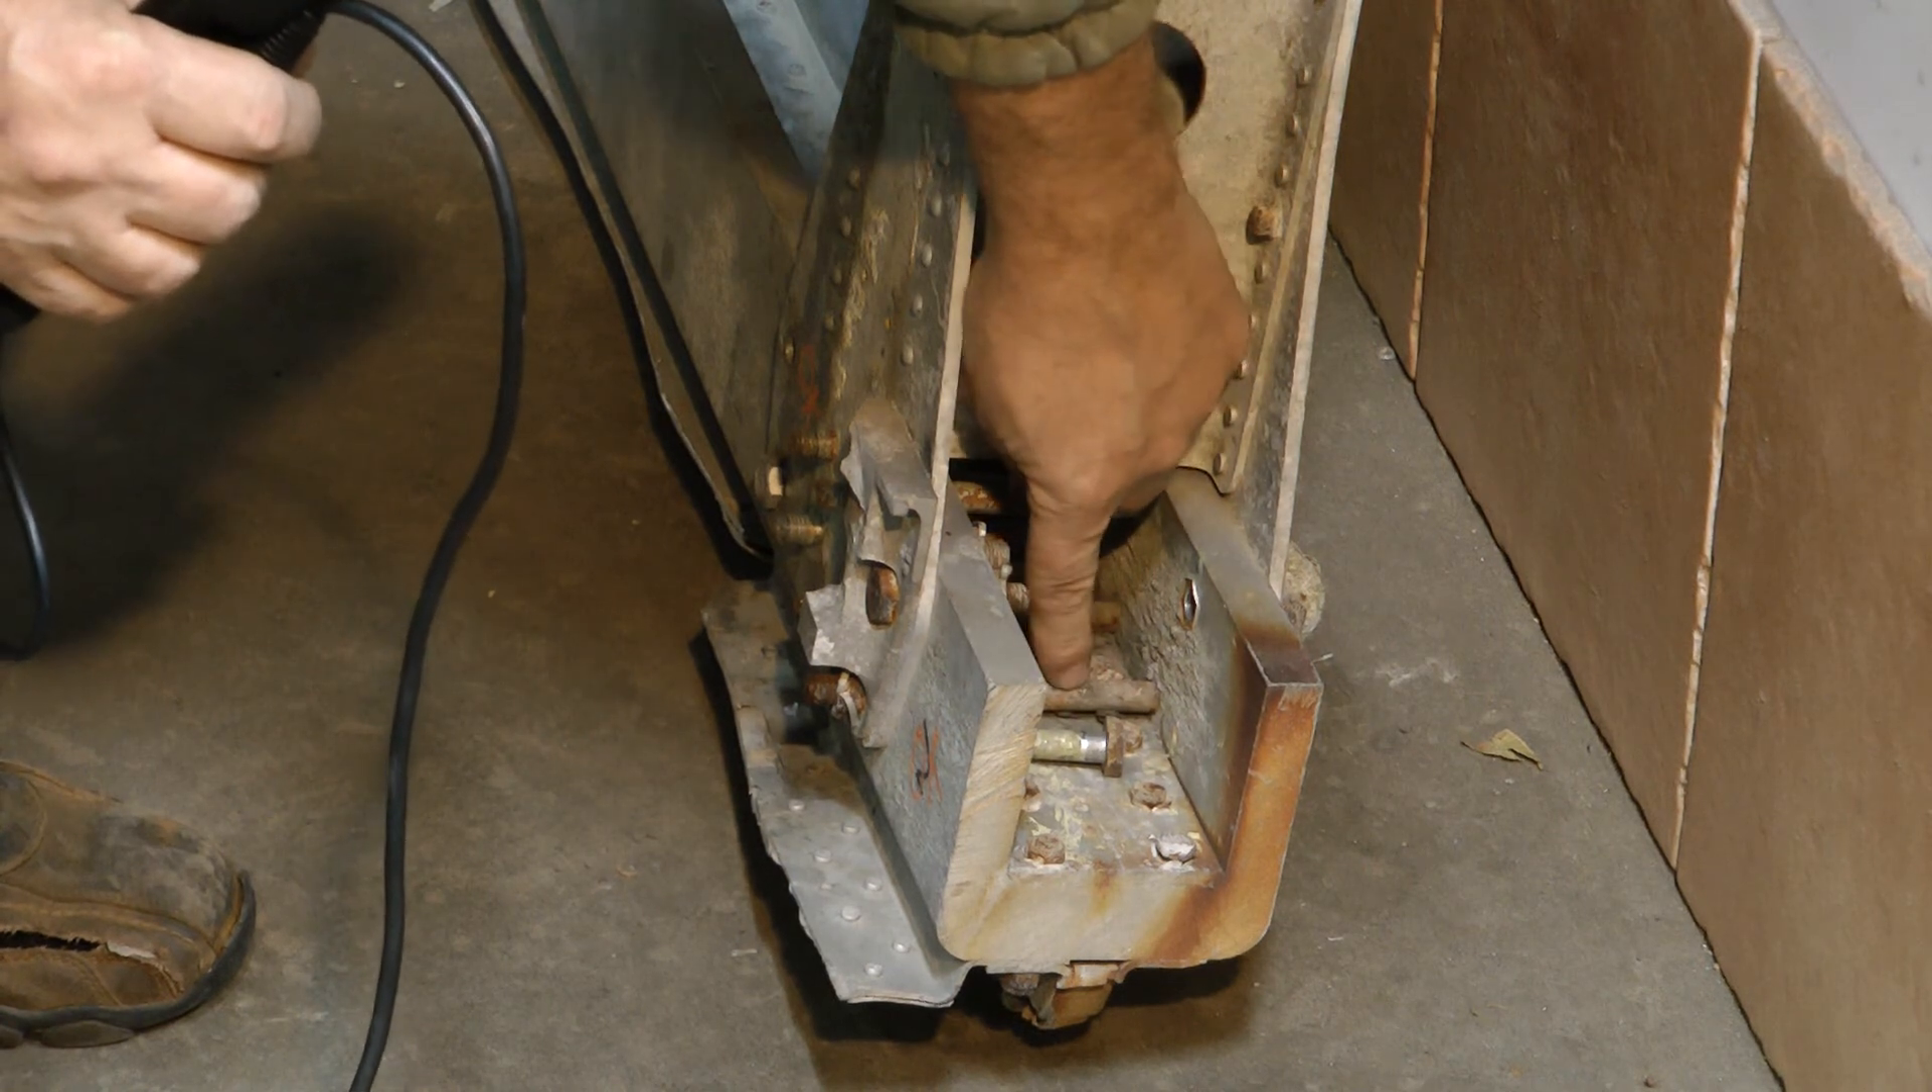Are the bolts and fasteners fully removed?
No.